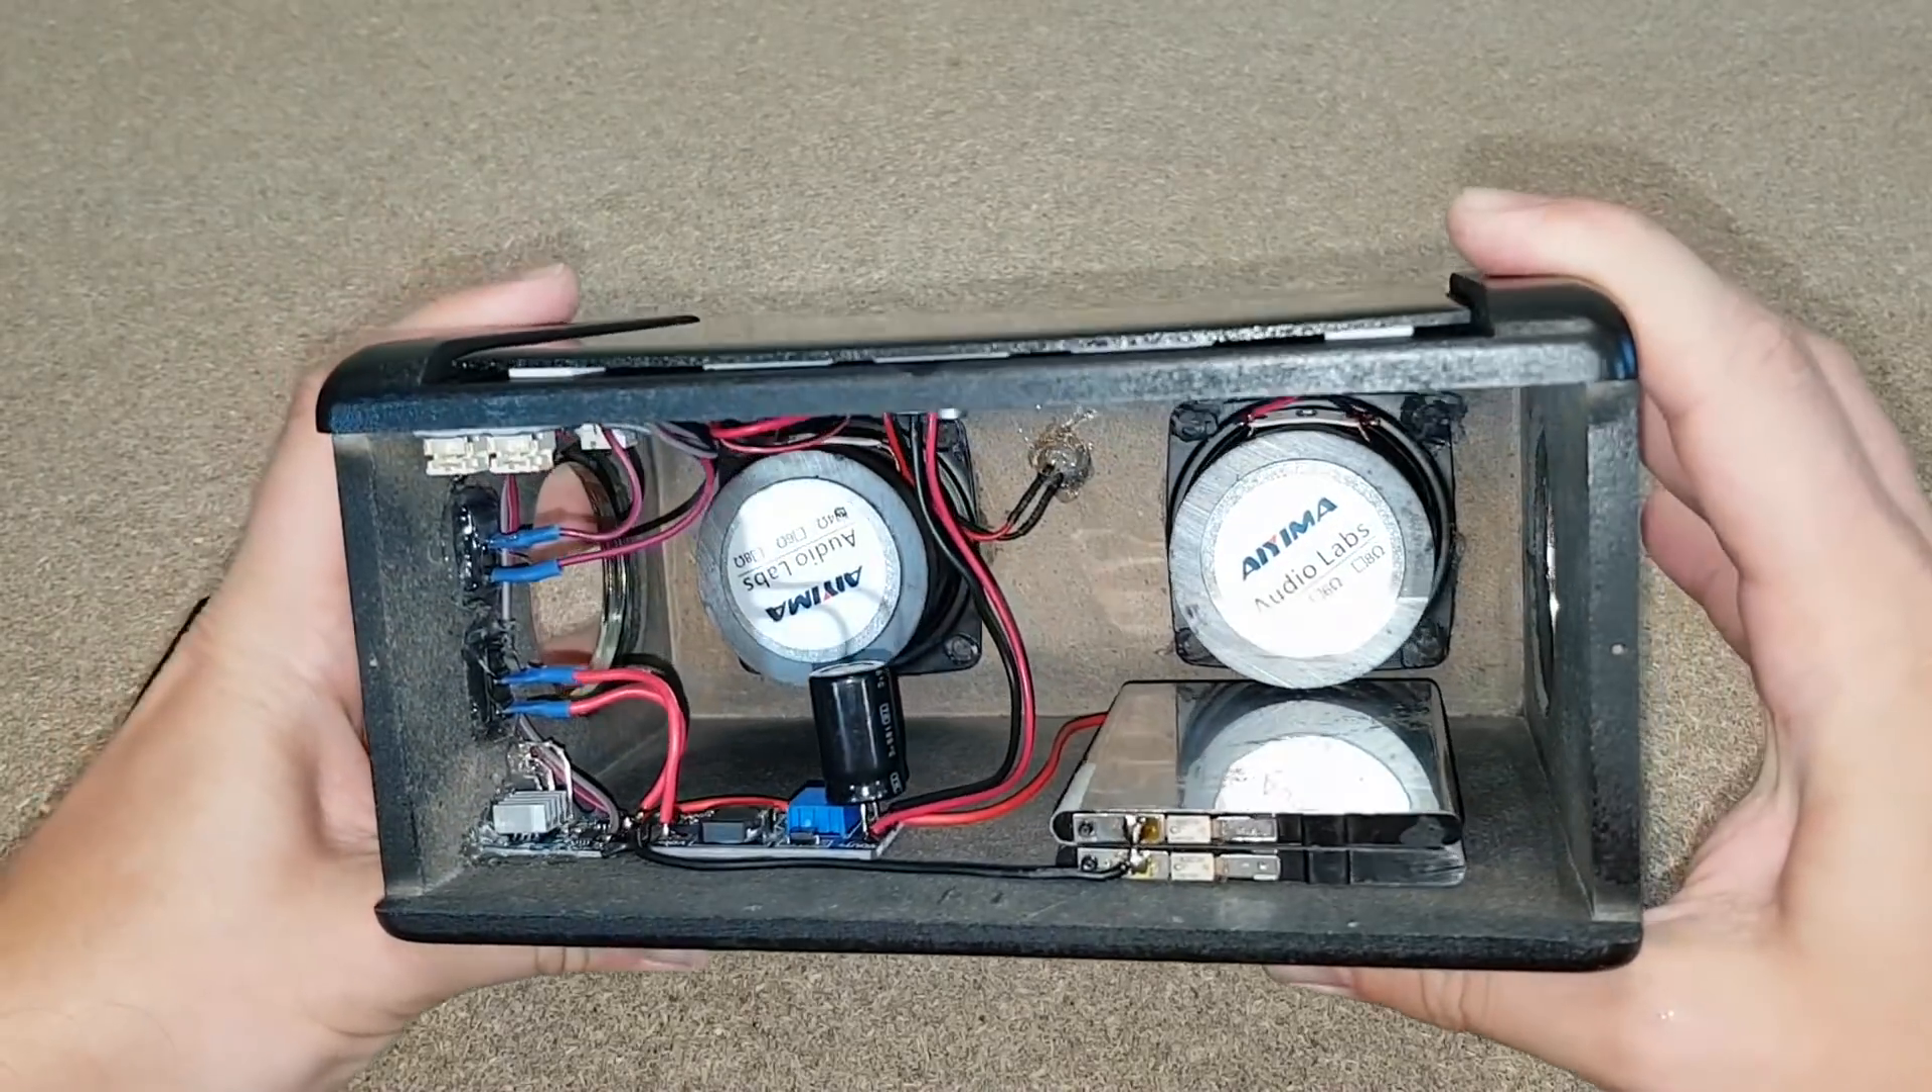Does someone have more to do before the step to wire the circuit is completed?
No.